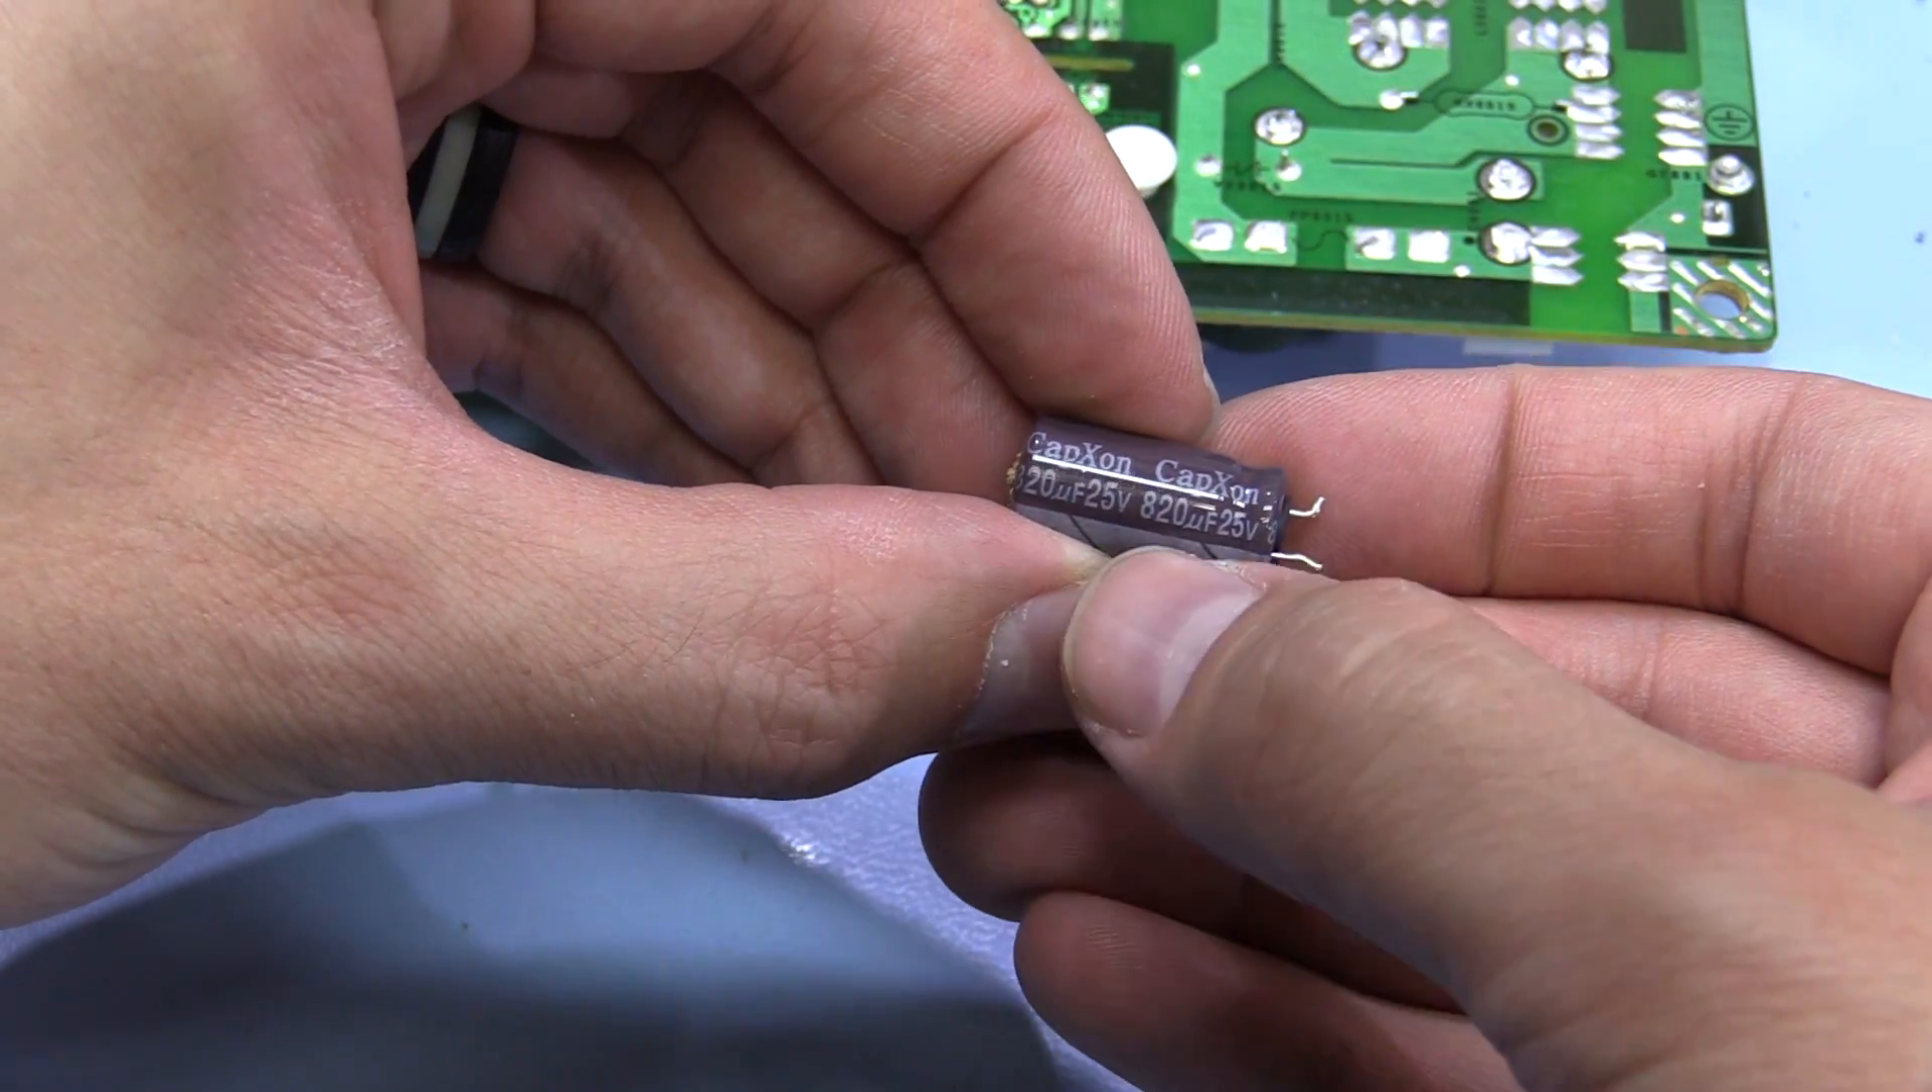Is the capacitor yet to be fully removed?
No.